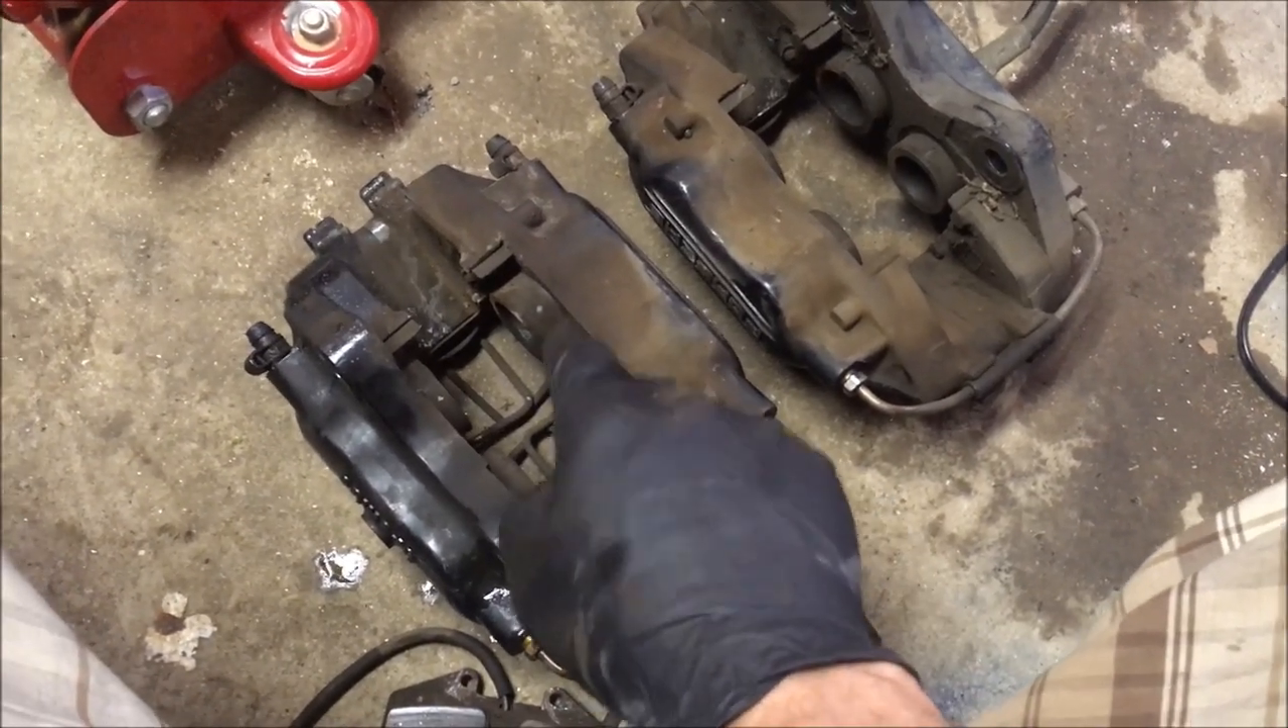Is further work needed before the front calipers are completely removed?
No.